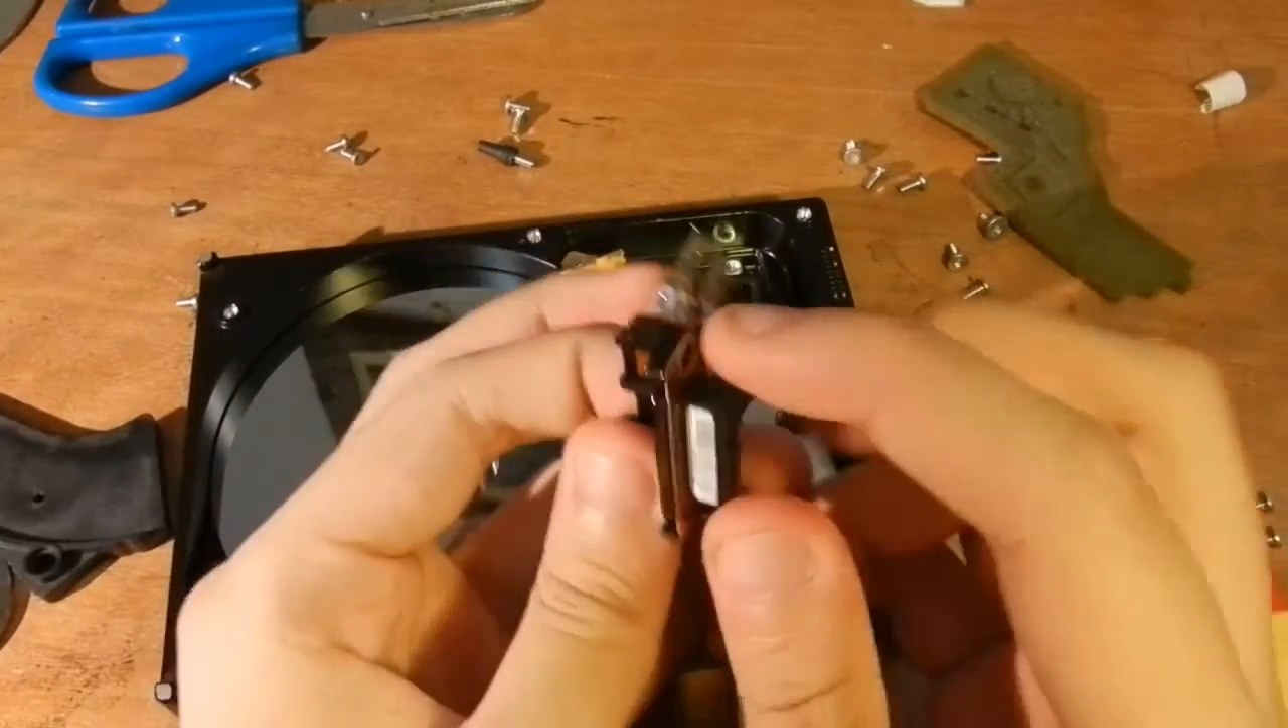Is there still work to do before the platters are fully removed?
Yes.